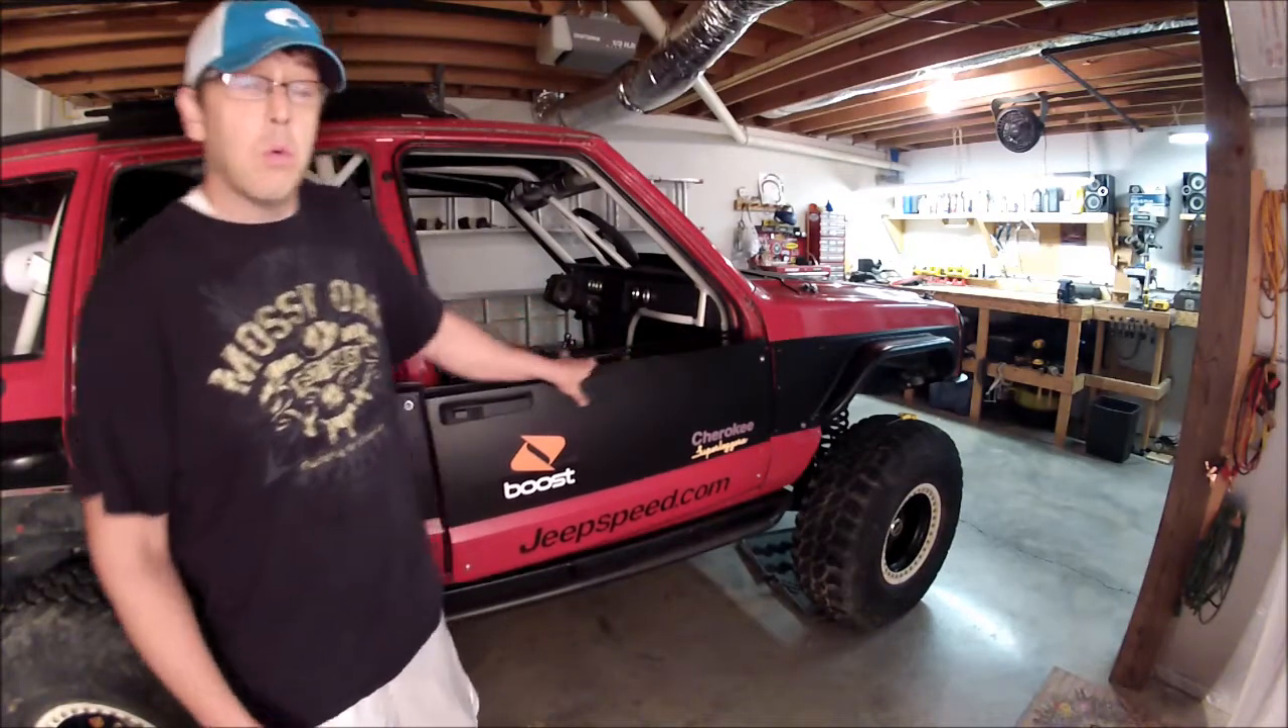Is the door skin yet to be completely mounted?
No.